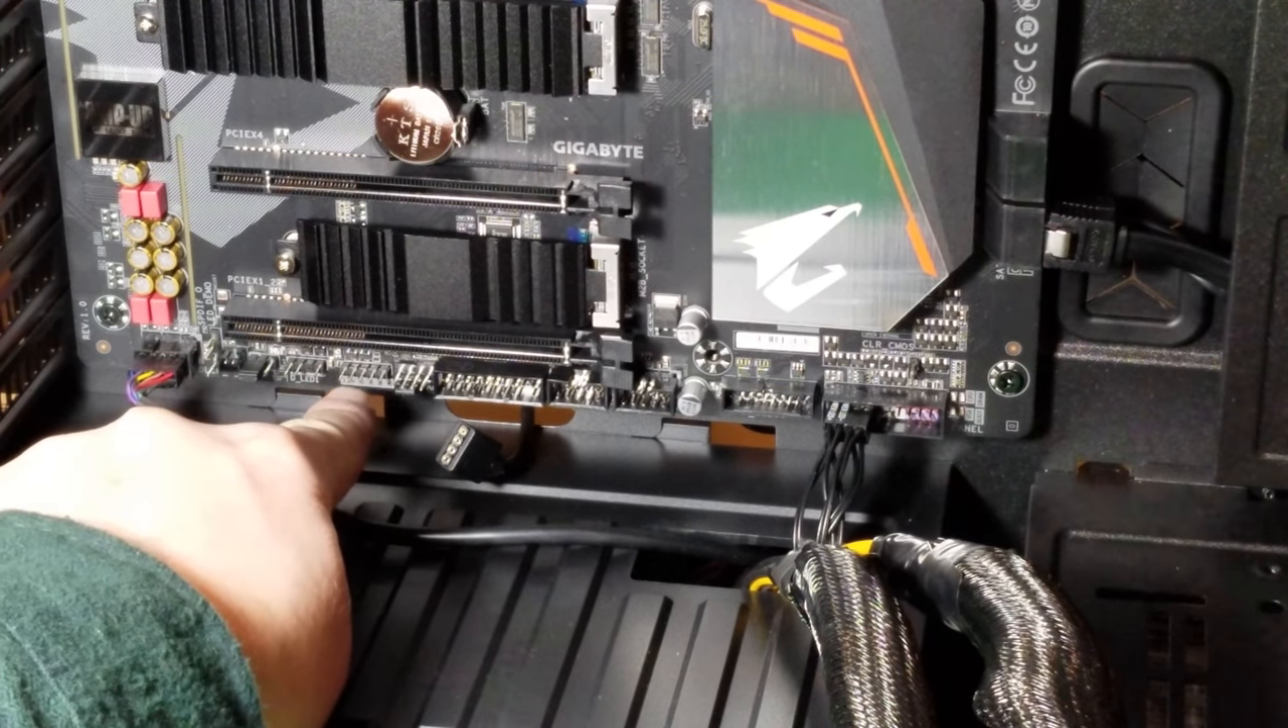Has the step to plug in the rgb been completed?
No.